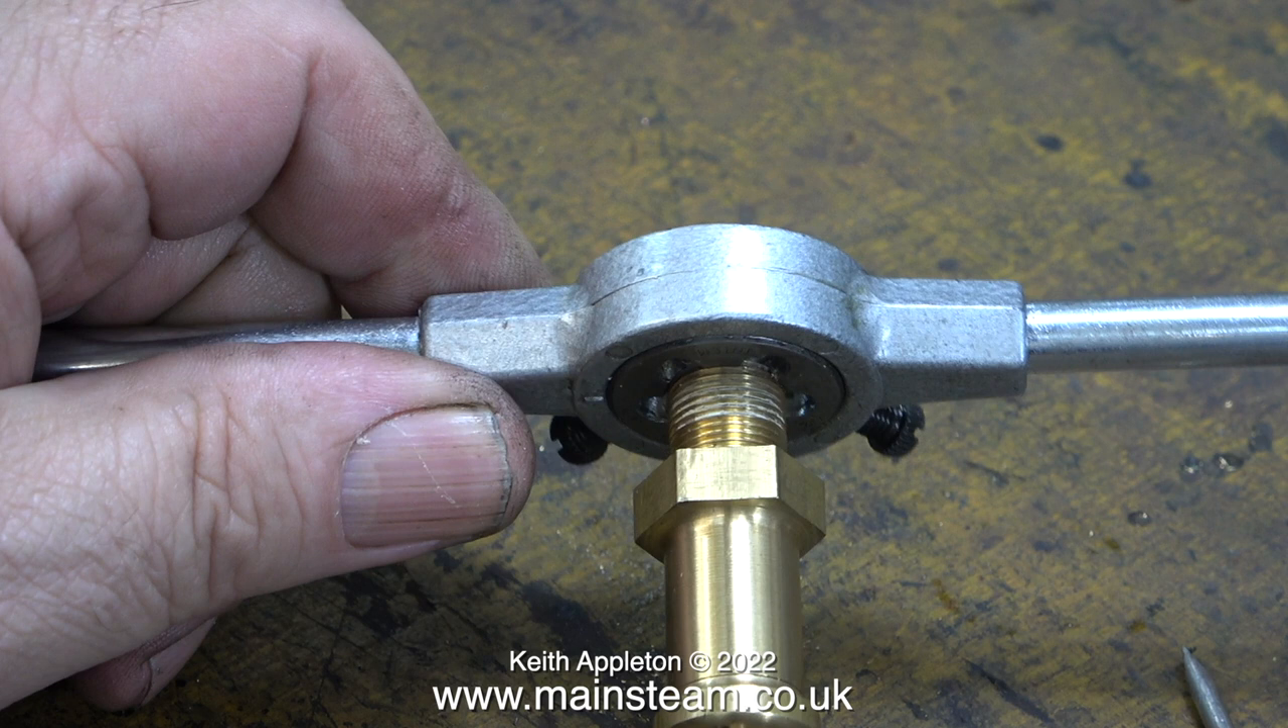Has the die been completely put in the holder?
Yes.